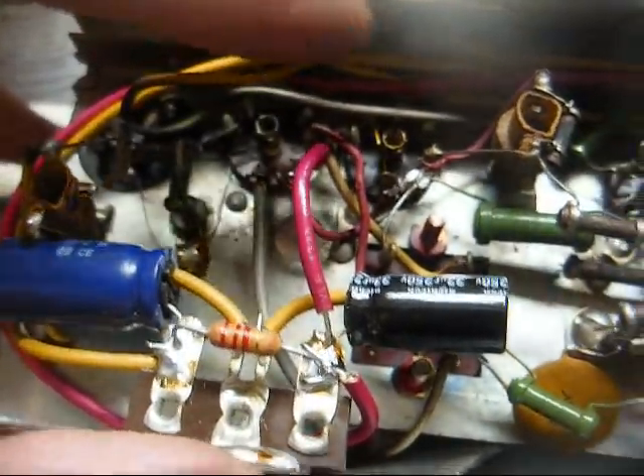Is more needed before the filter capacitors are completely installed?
No.